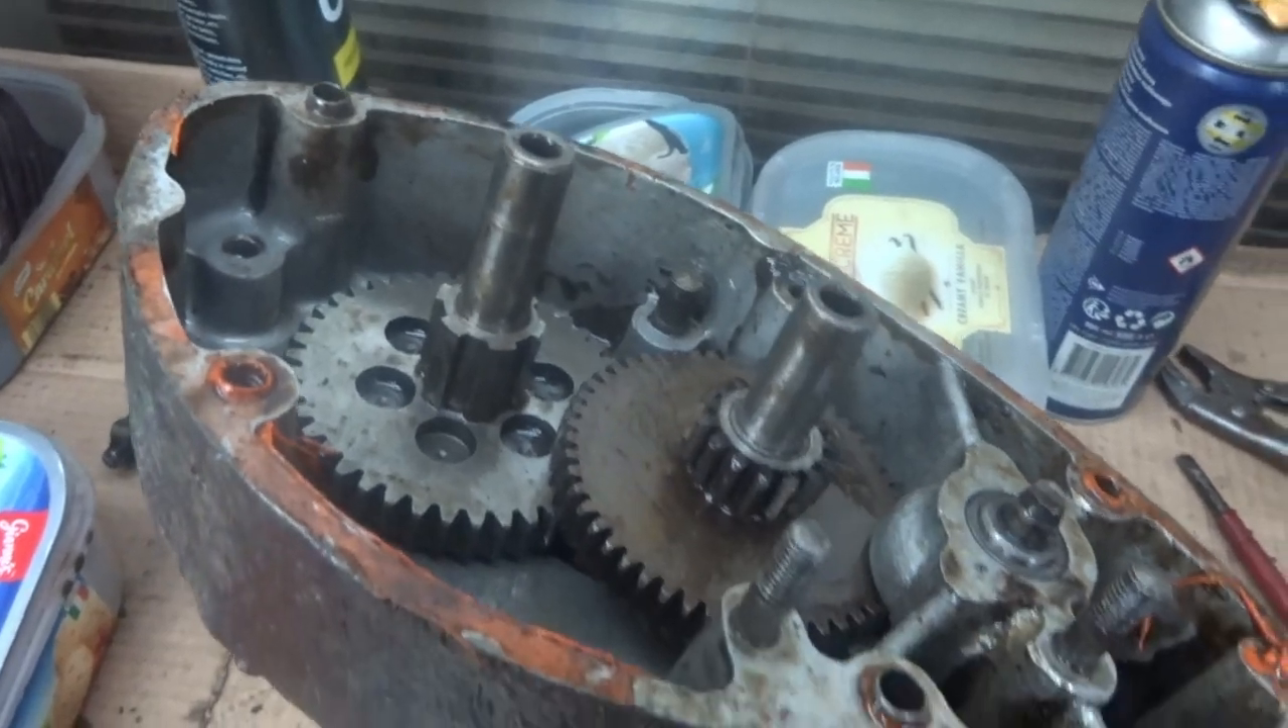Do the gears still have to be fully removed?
Yes.